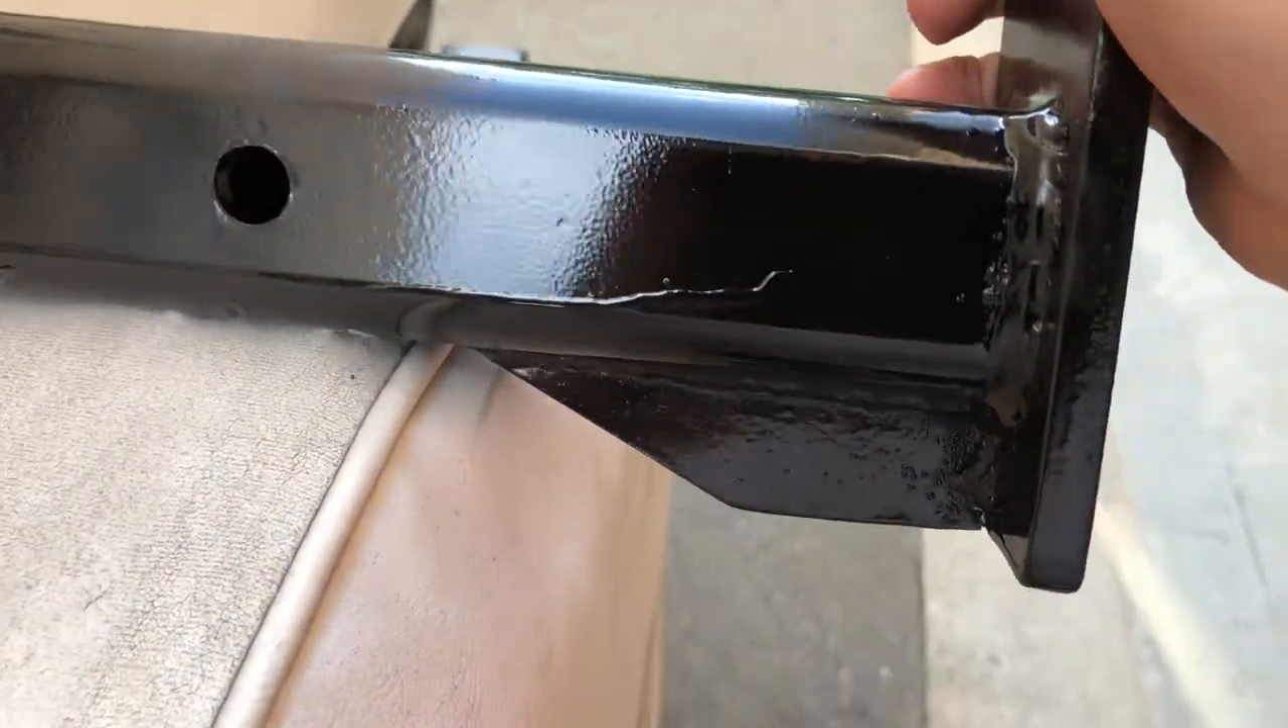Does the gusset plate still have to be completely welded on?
No.